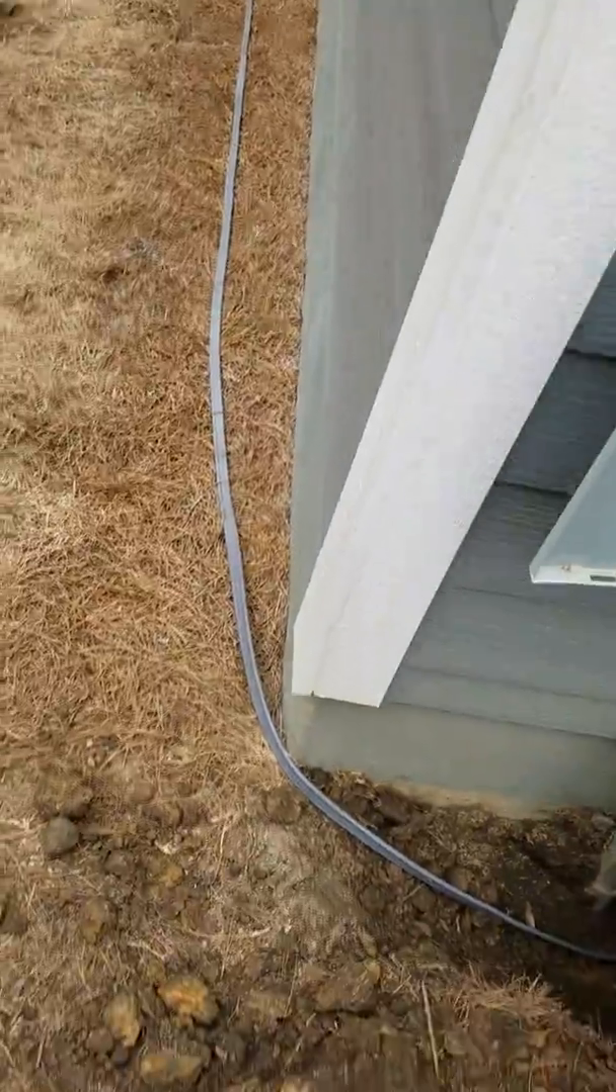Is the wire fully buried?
No.